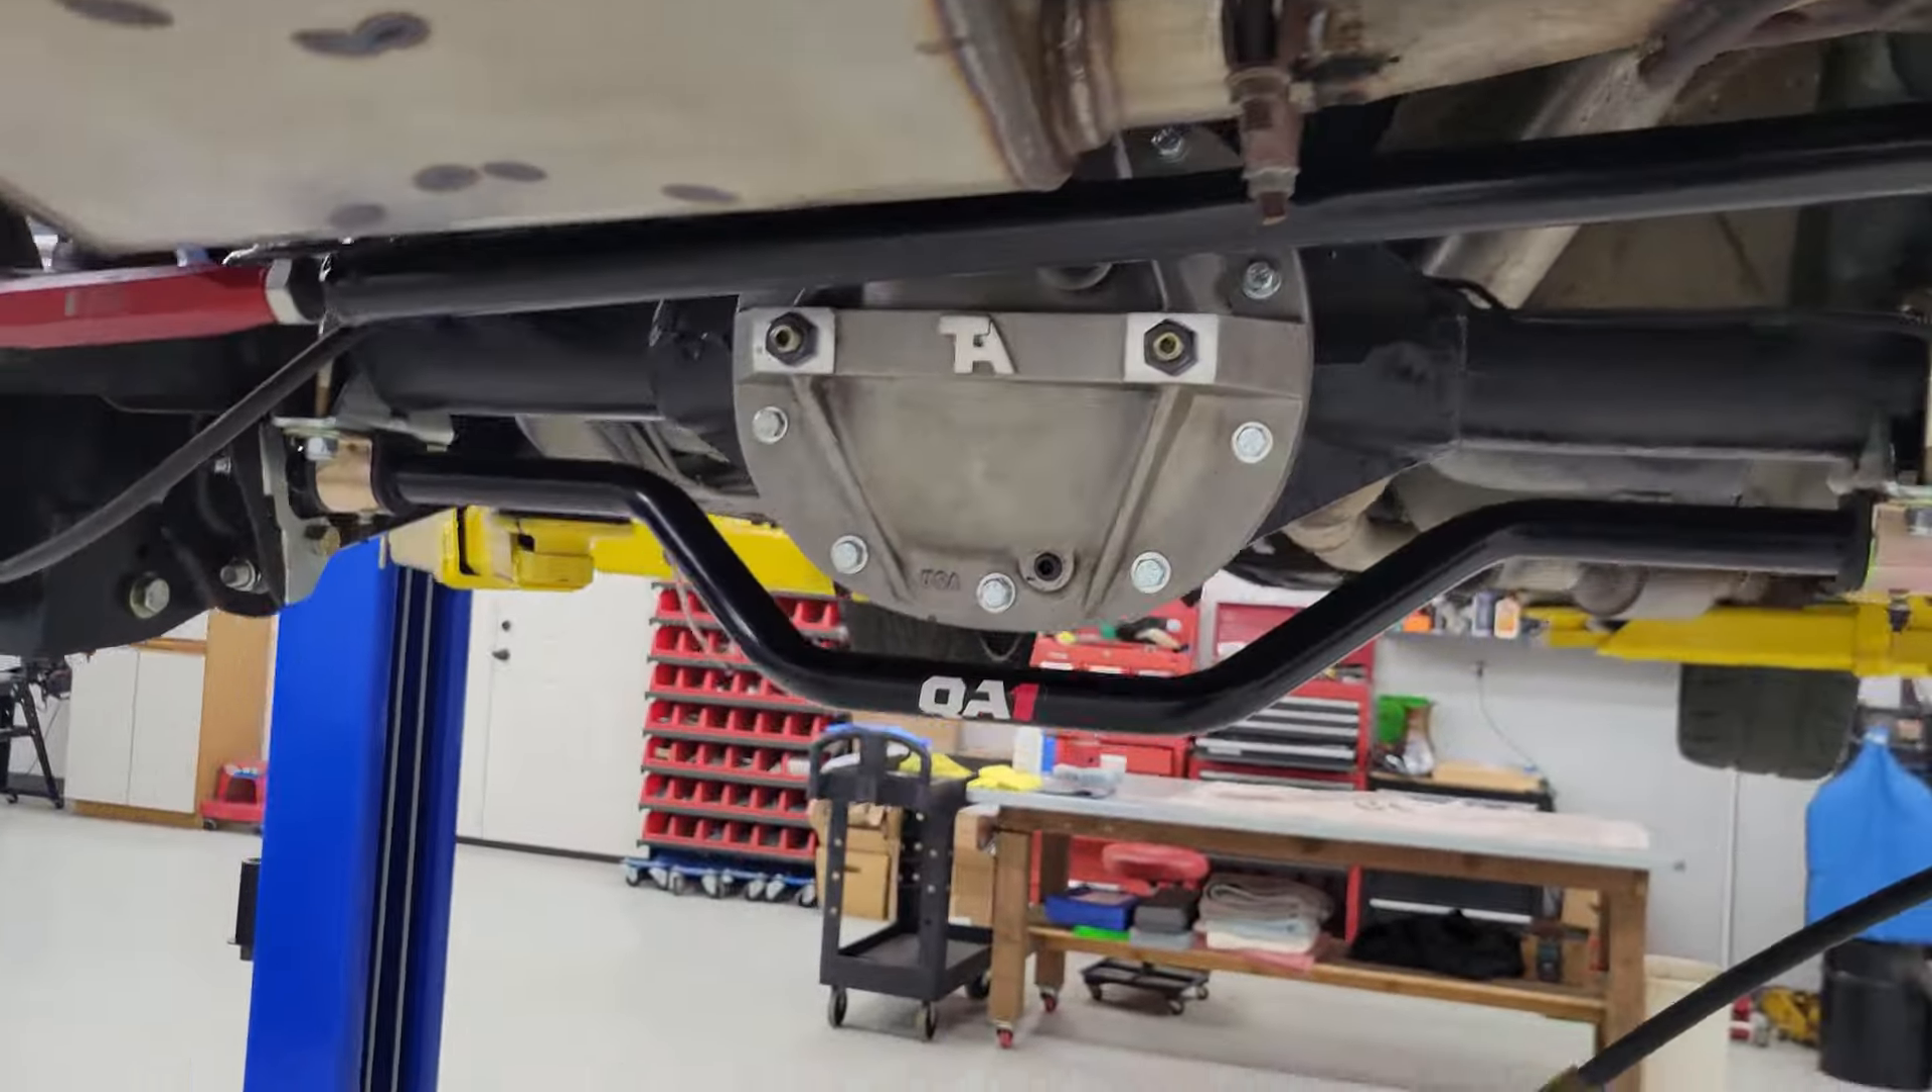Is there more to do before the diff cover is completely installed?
No.